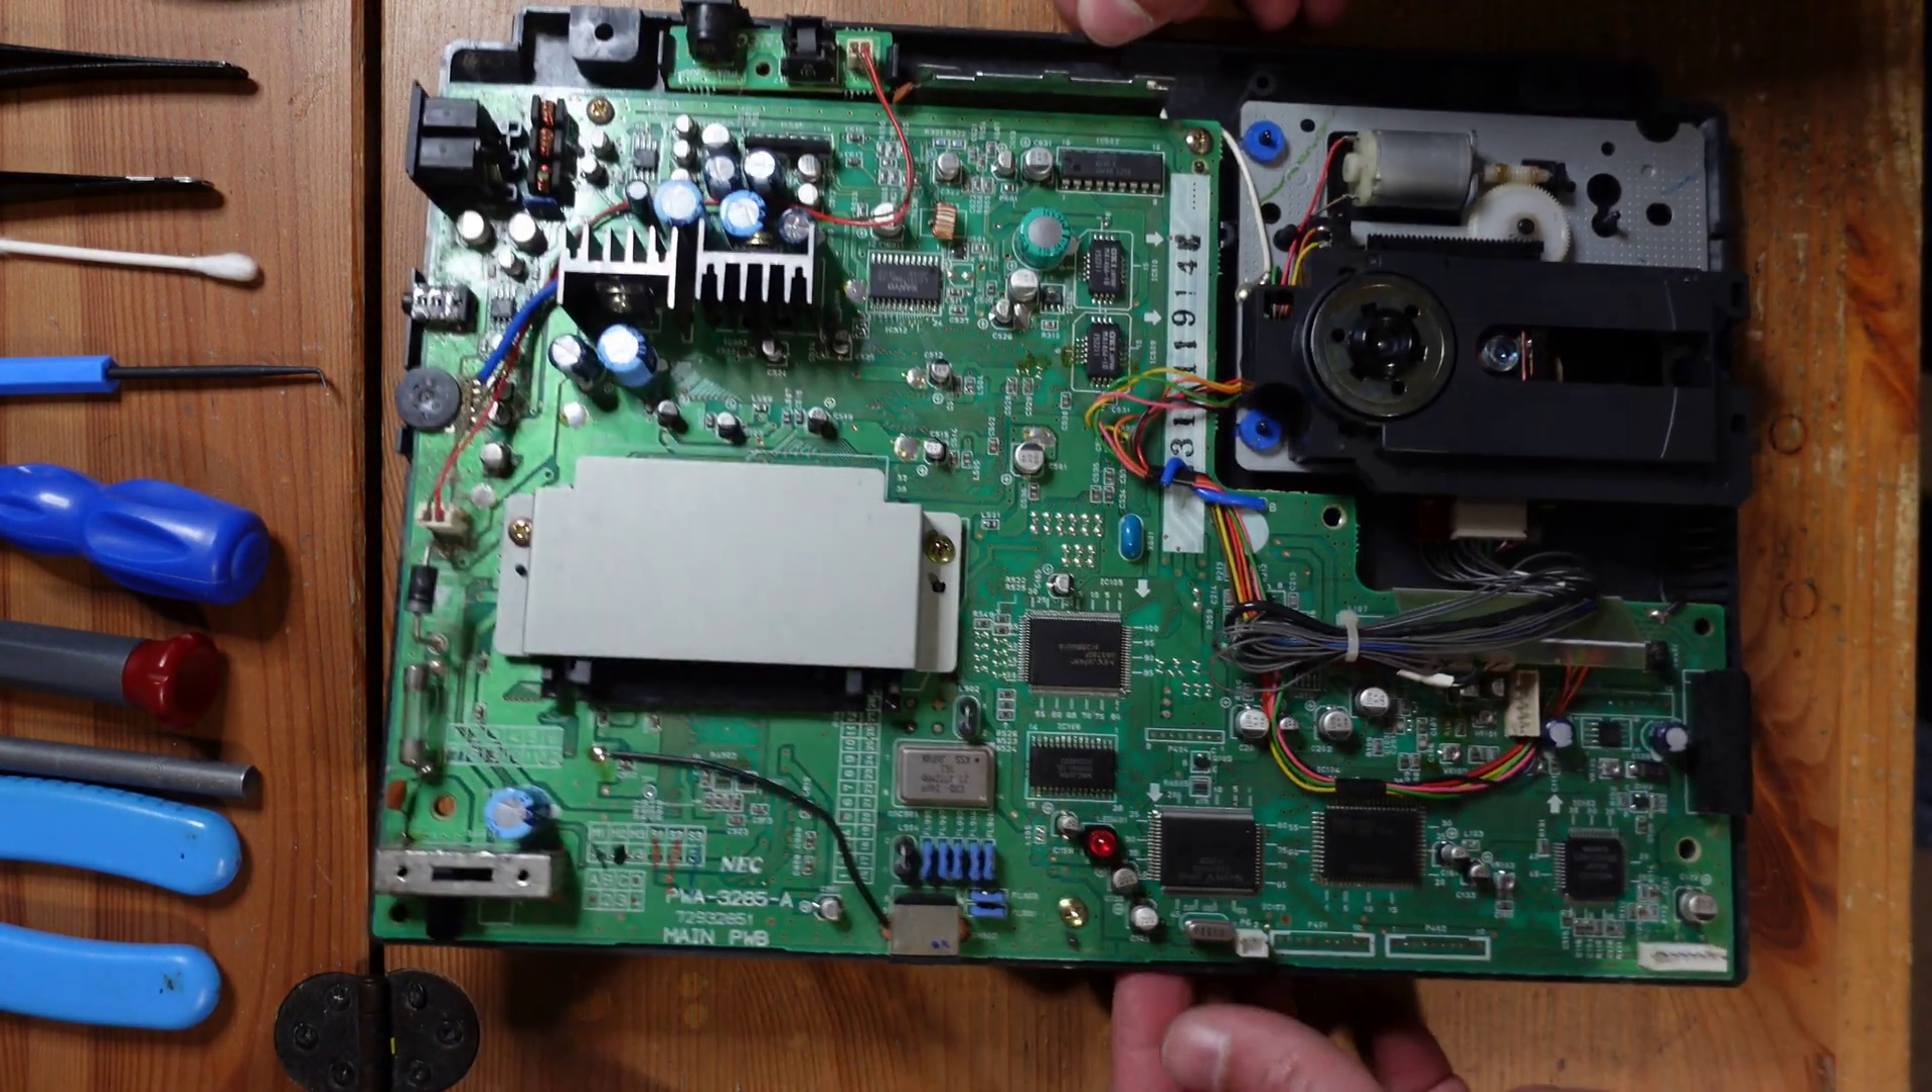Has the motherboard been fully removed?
No.